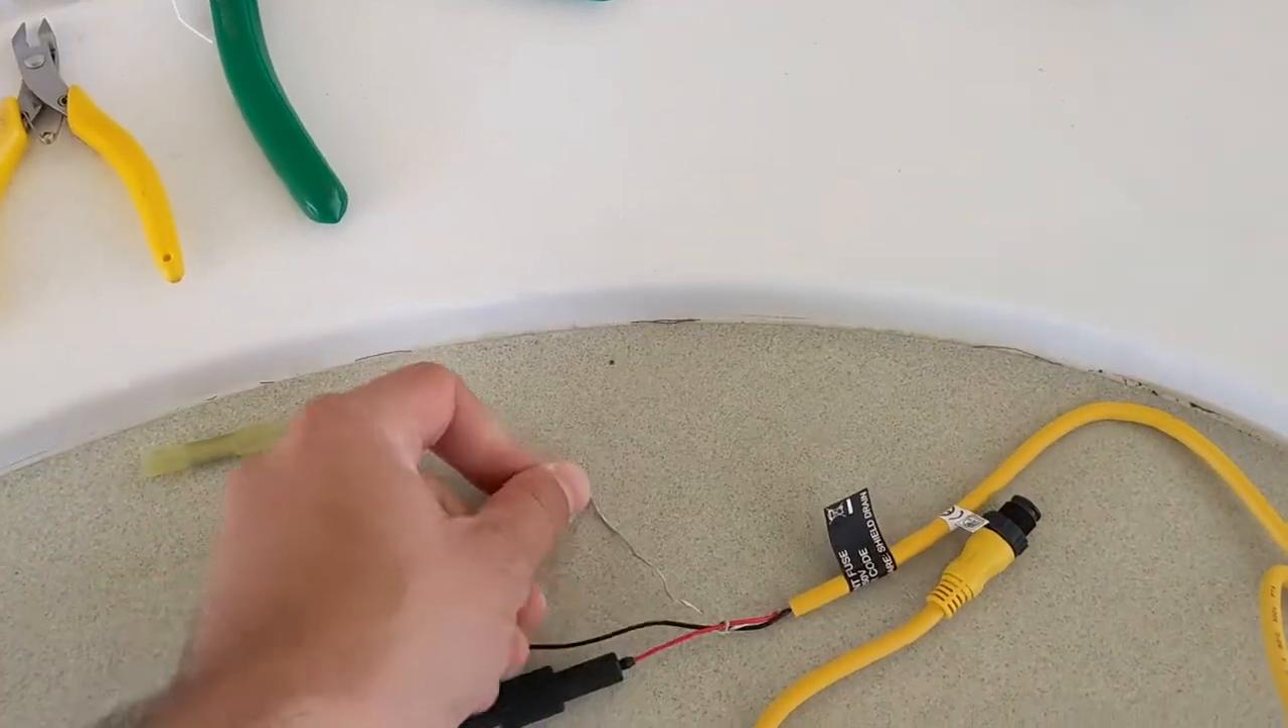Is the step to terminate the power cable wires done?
No.